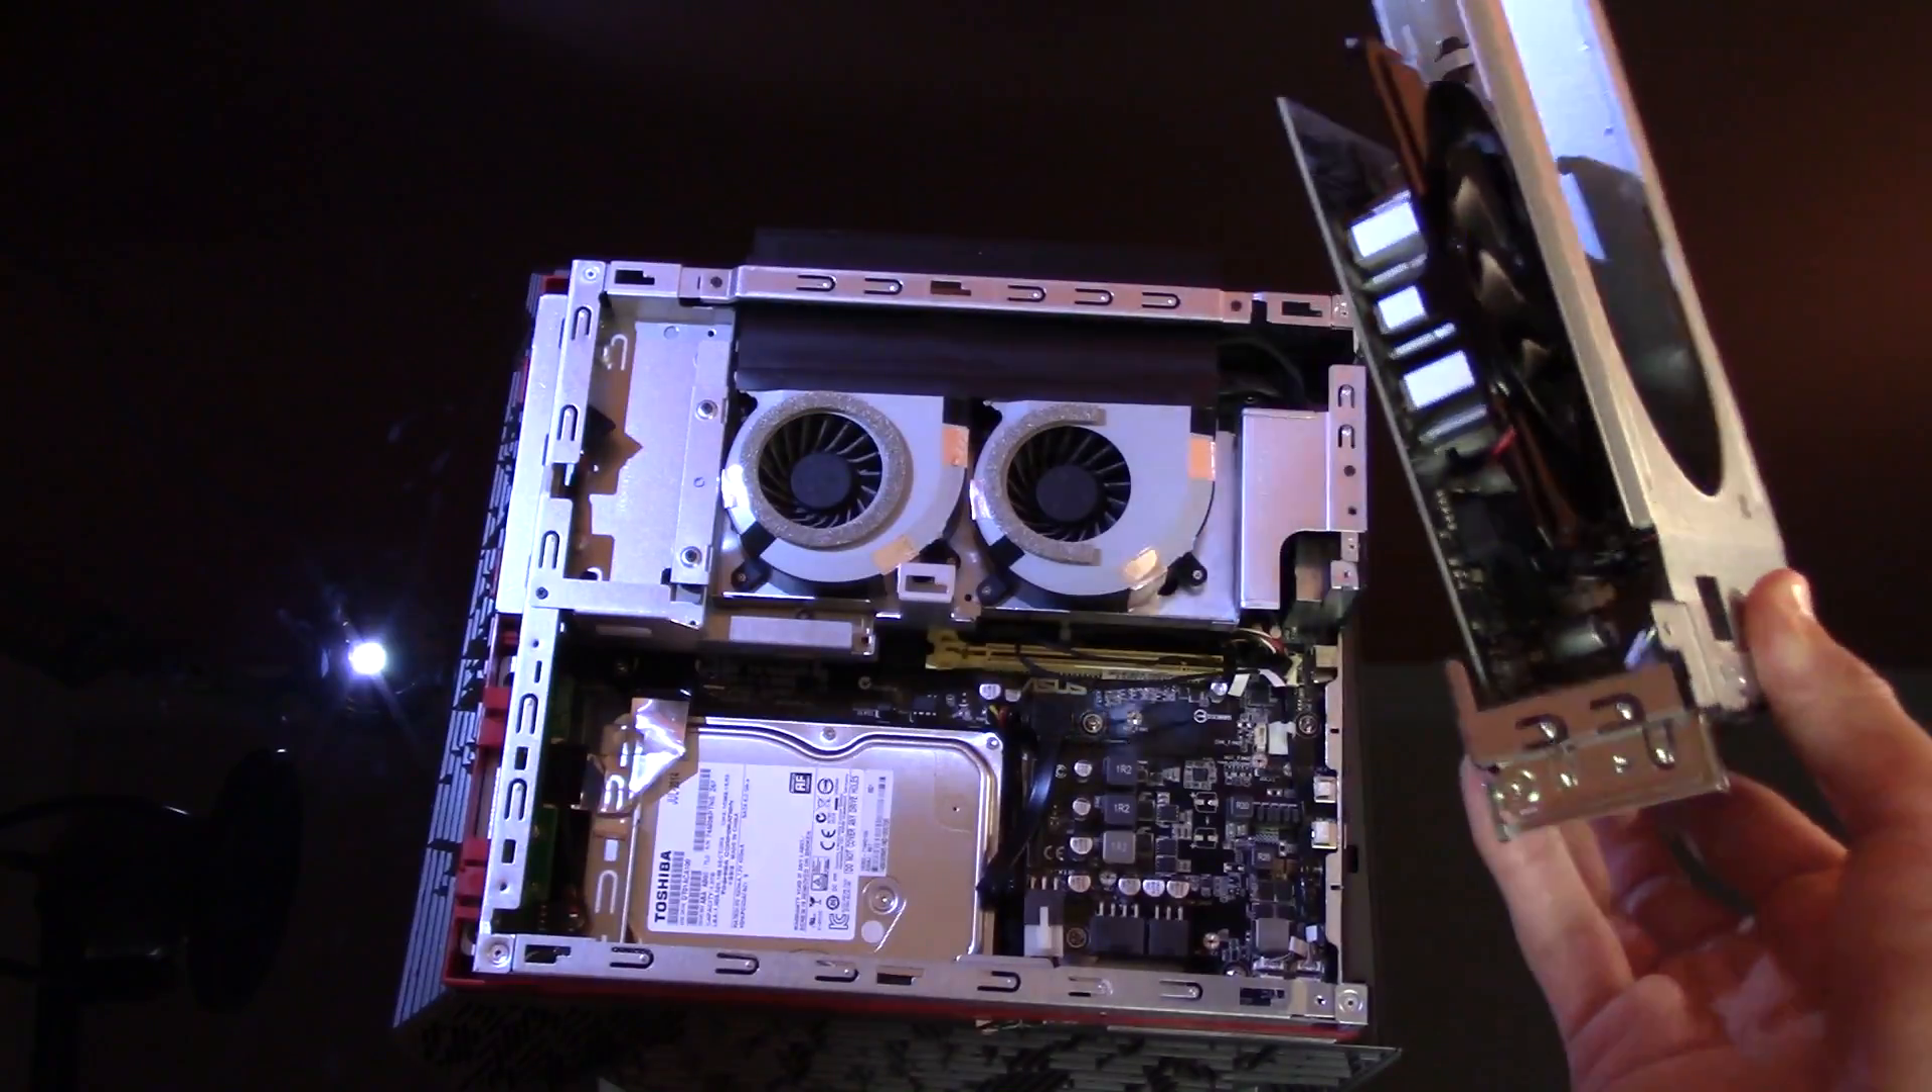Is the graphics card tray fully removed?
Yes.